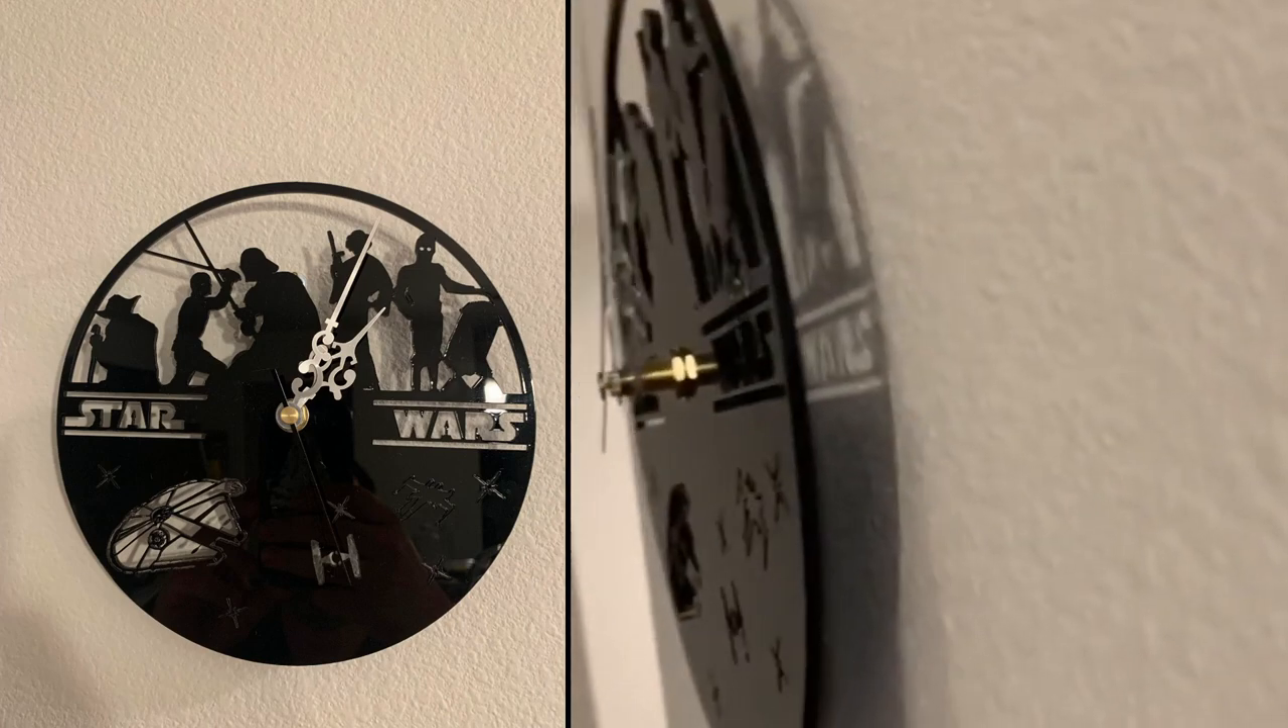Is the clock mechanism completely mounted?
Yes.